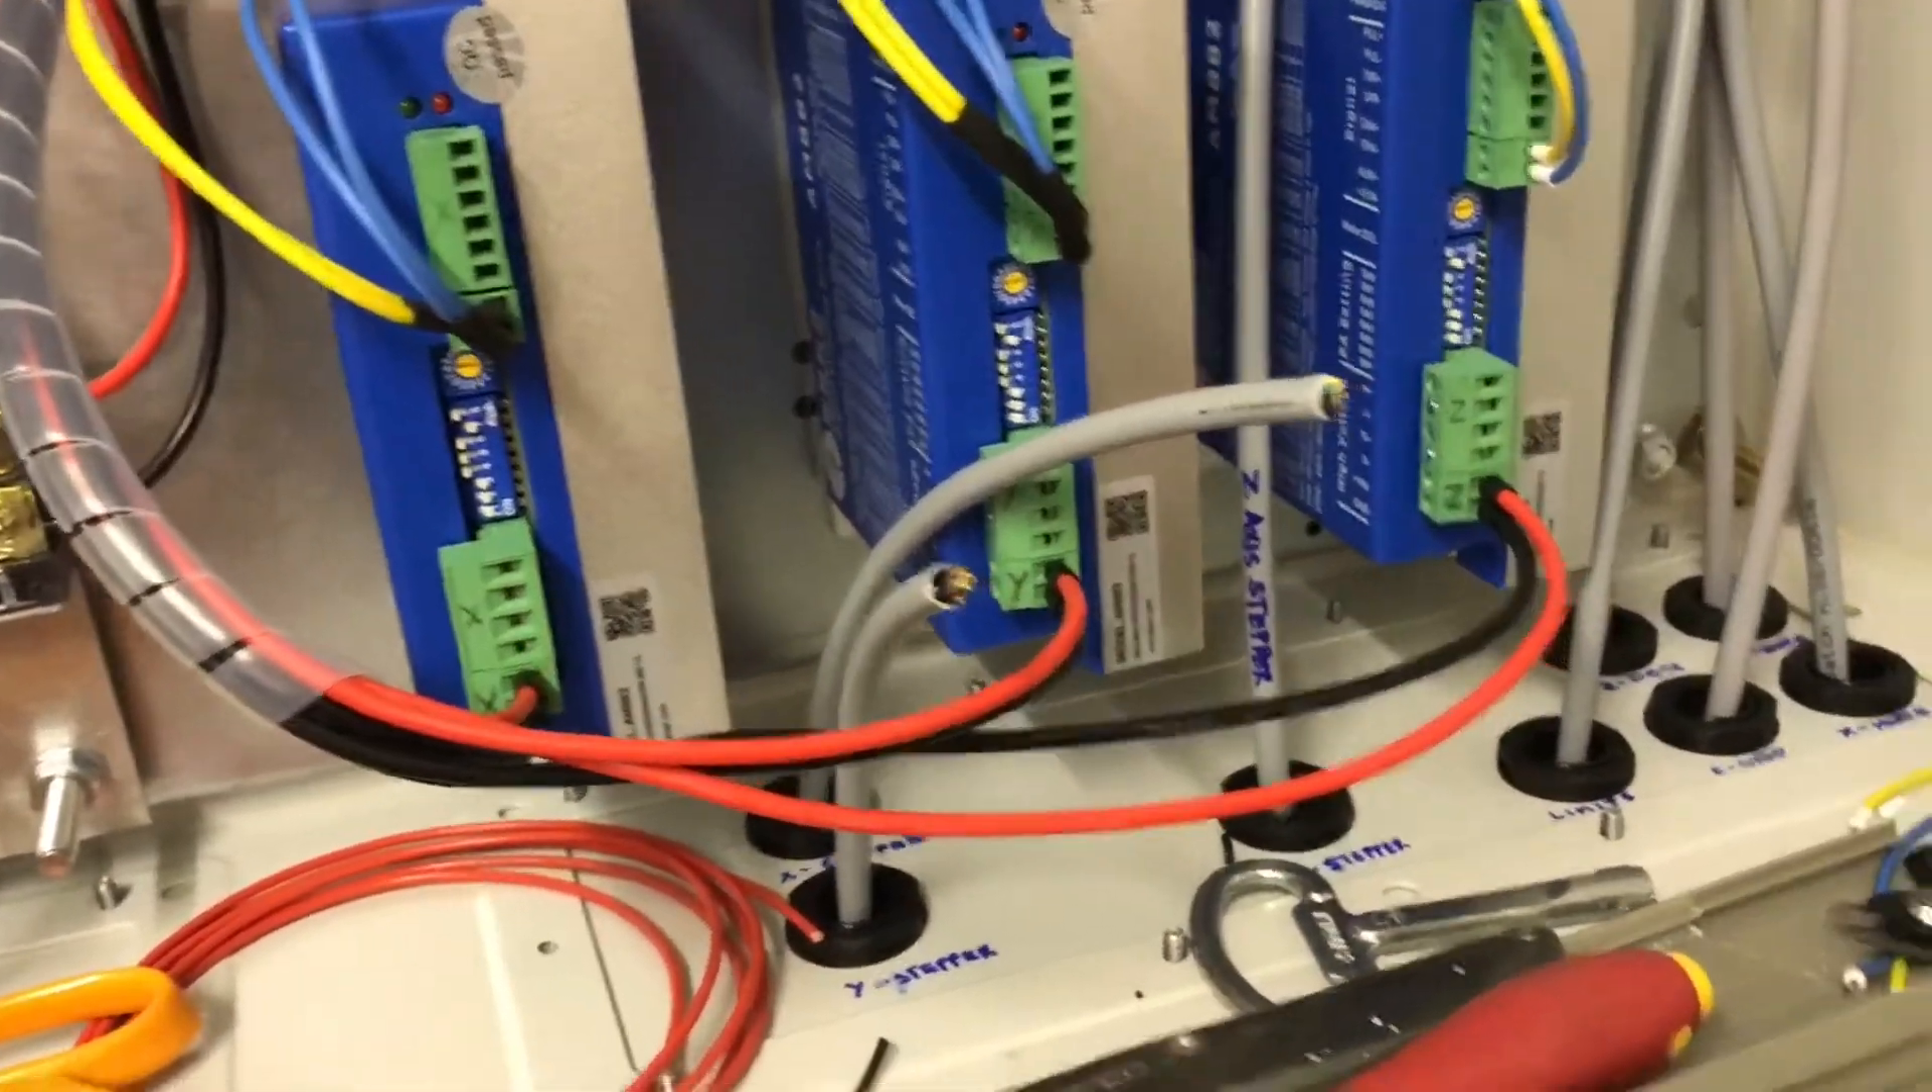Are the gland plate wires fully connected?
No.